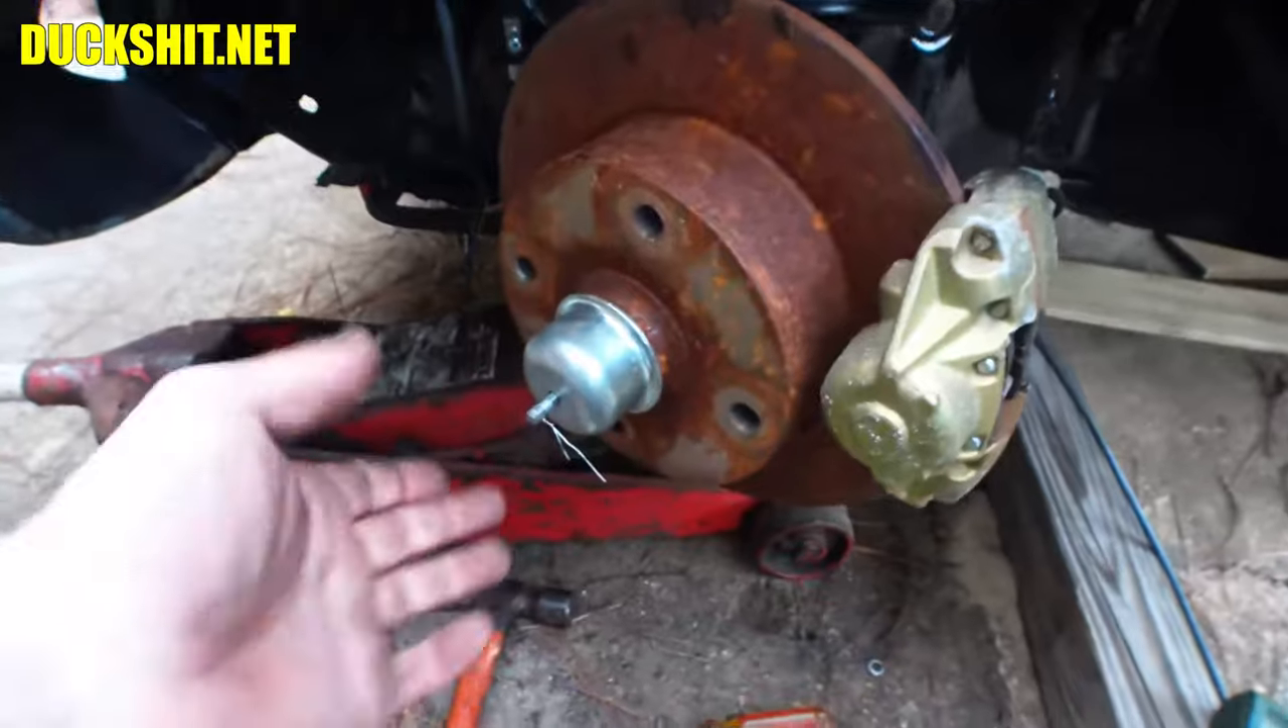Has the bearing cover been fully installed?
Yes.